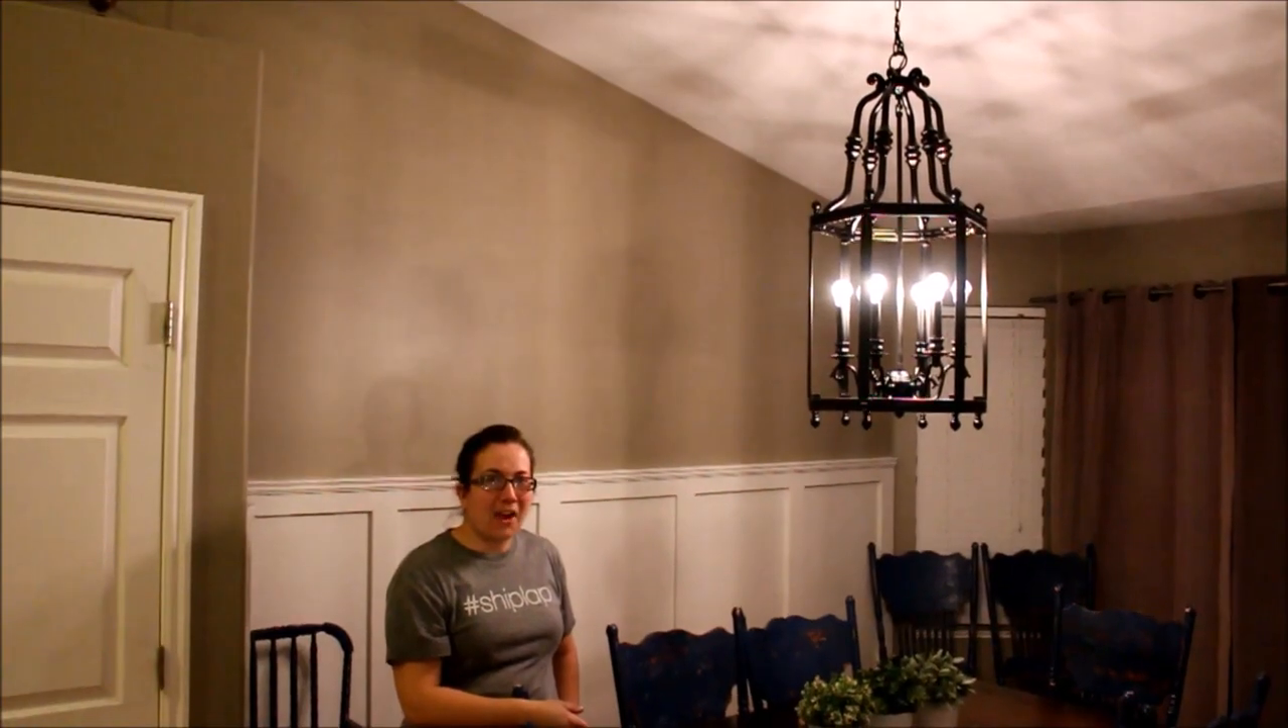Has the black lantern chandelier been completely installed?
Yes.